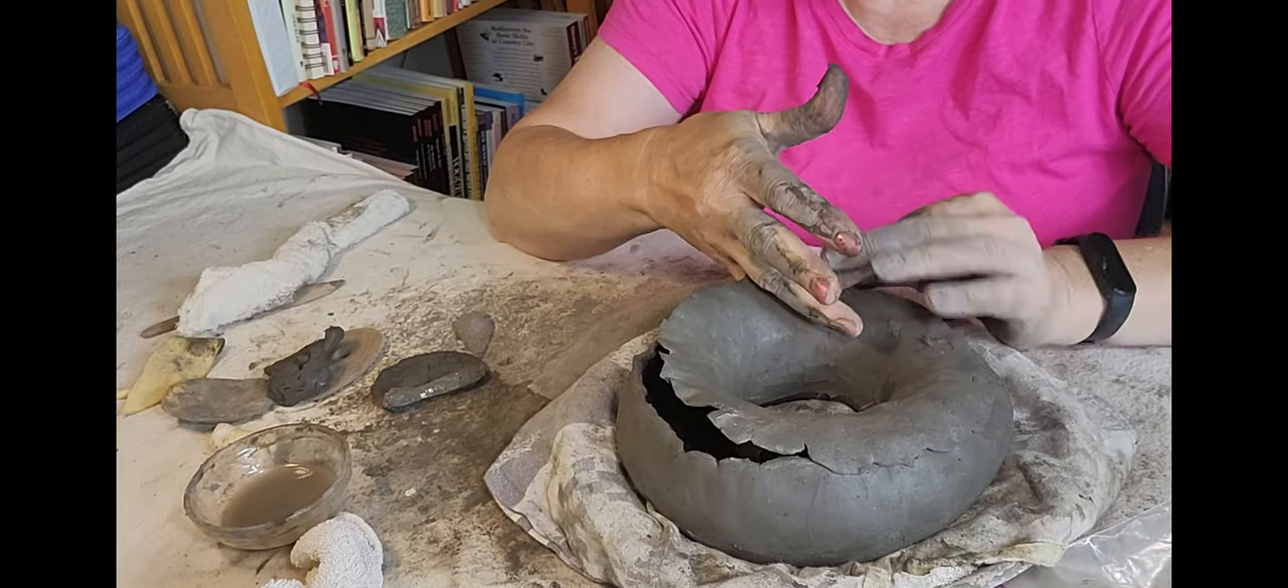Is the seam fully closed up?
No.